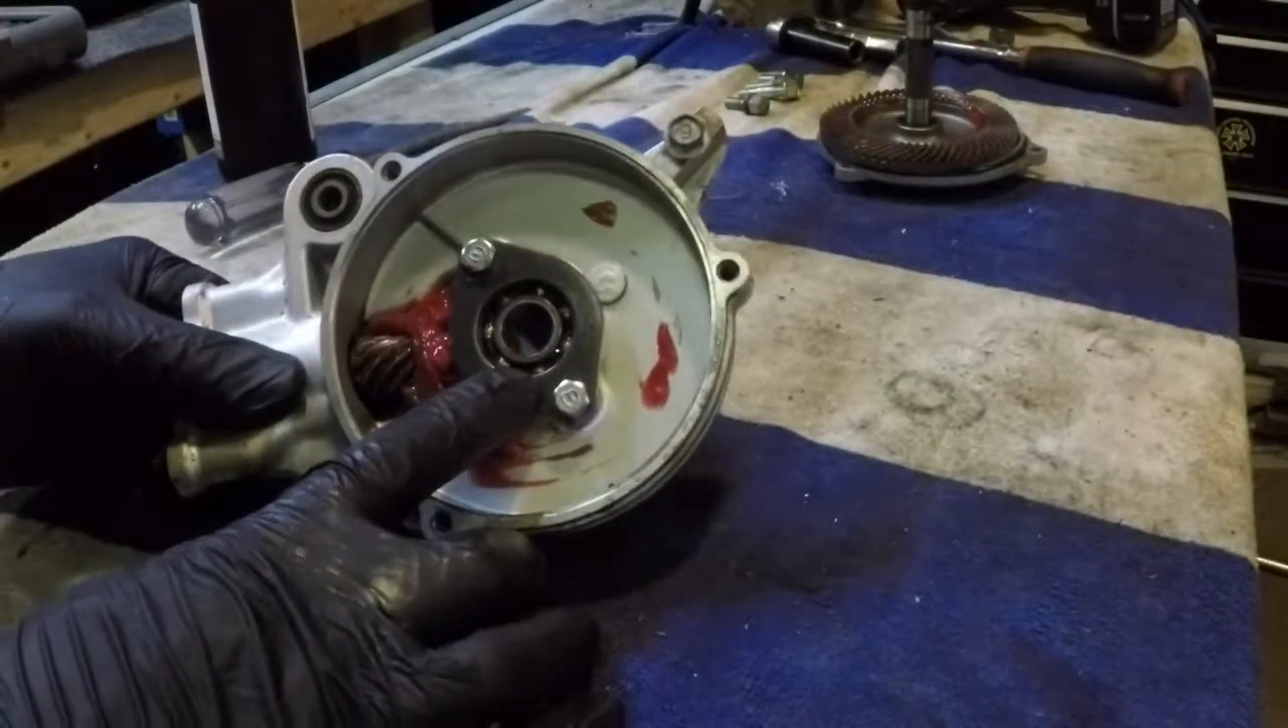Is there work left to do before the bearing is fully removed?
Yes.